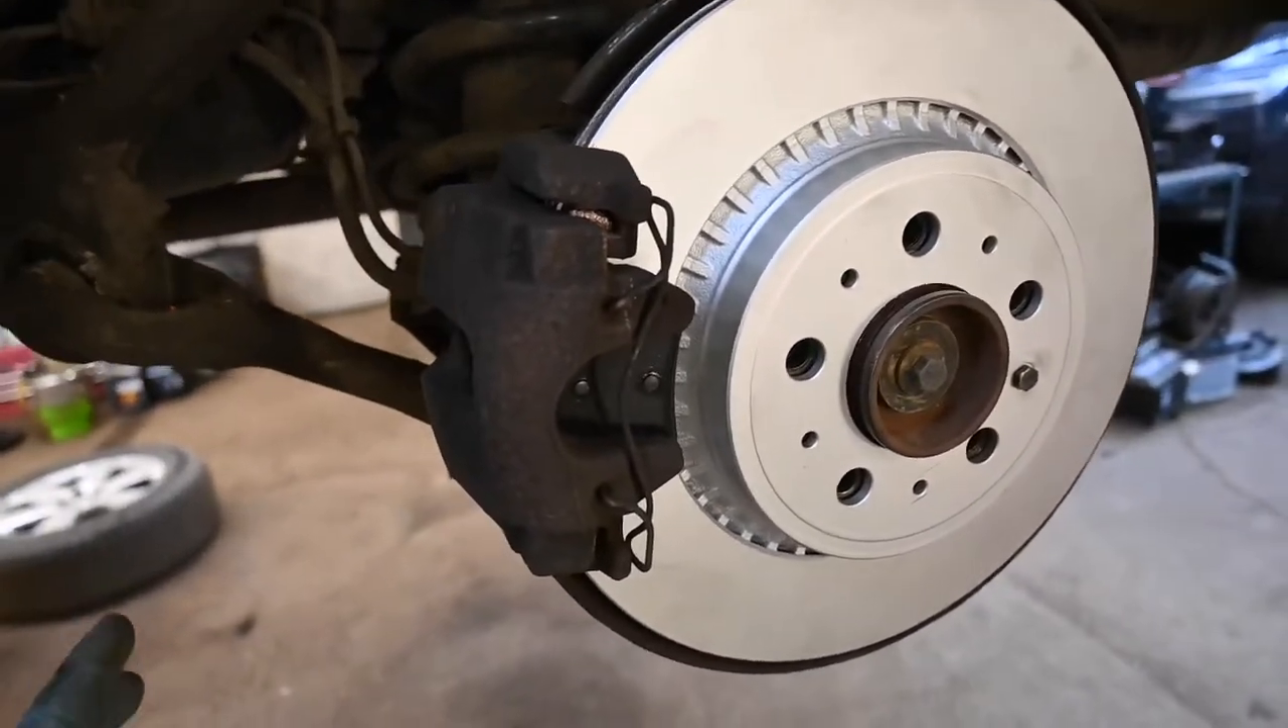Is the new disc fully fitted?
Yes.